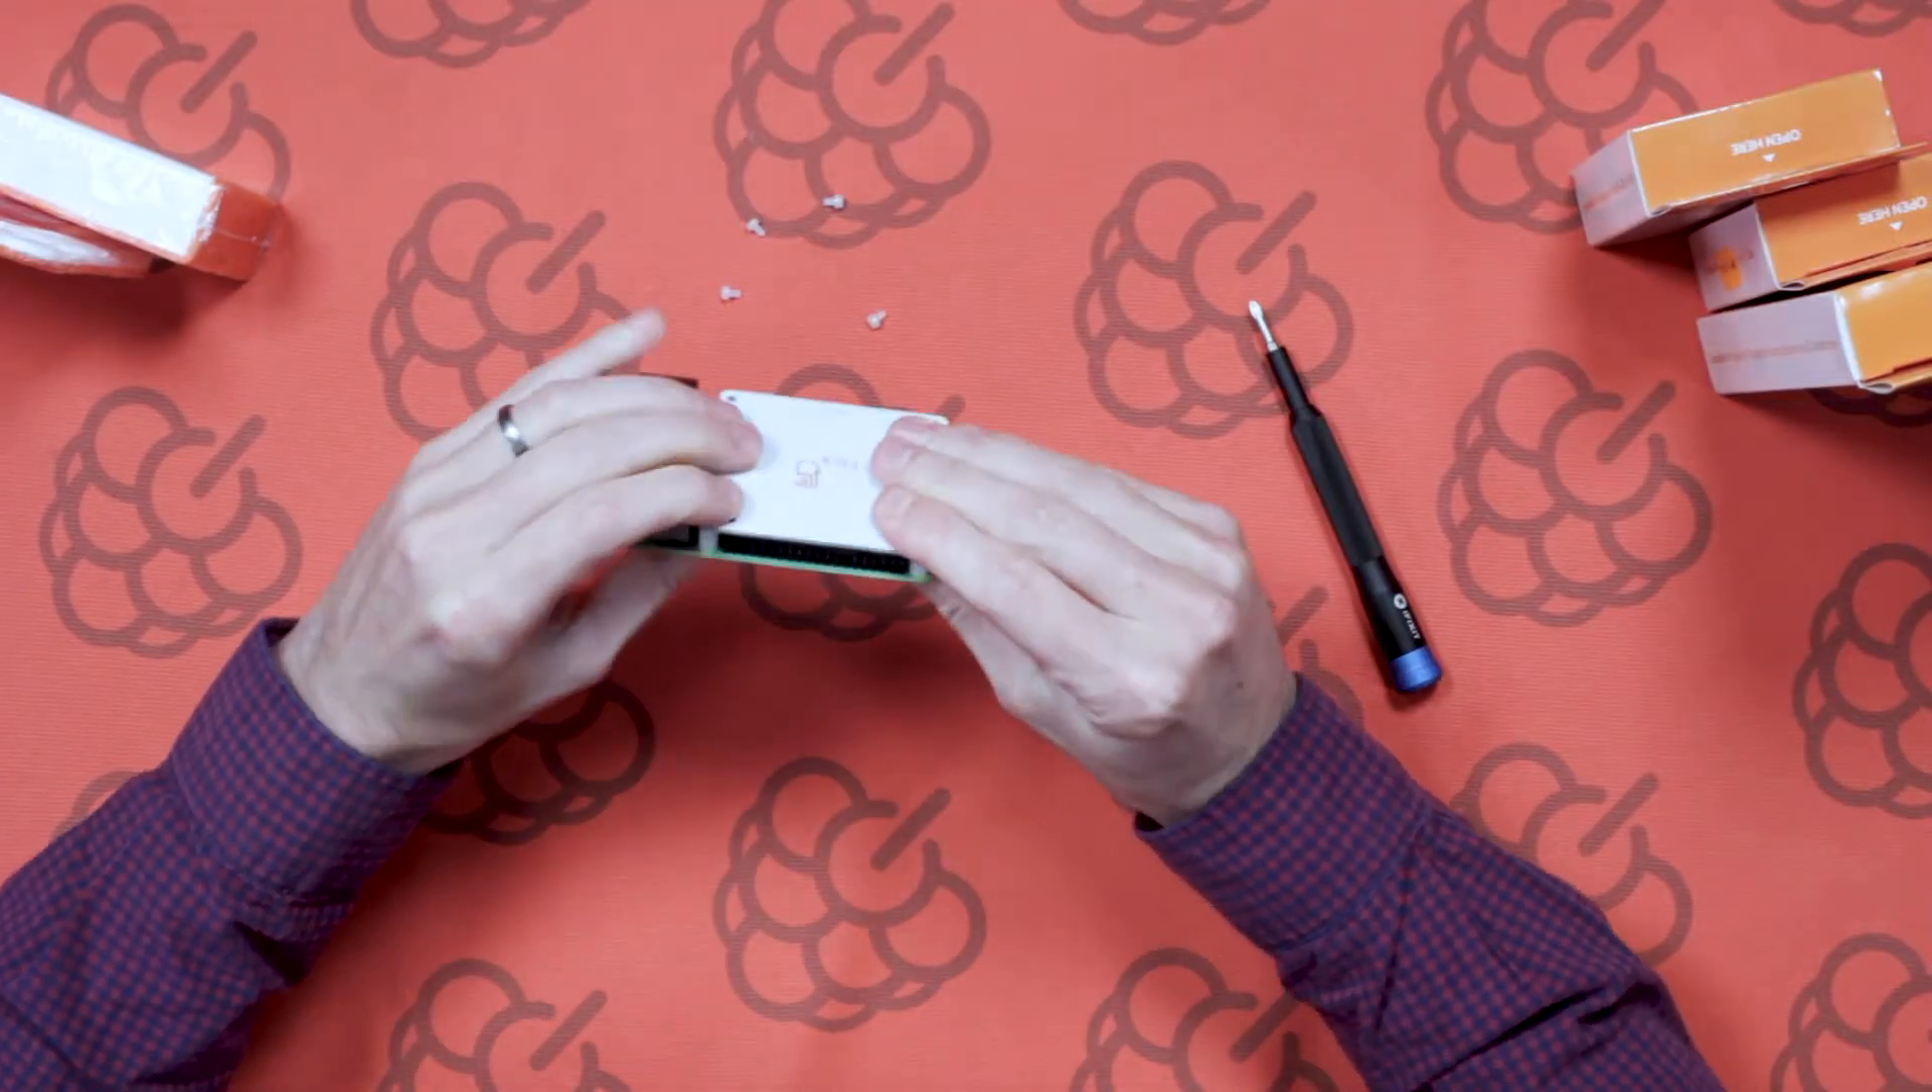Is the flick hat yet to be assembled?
Yes.